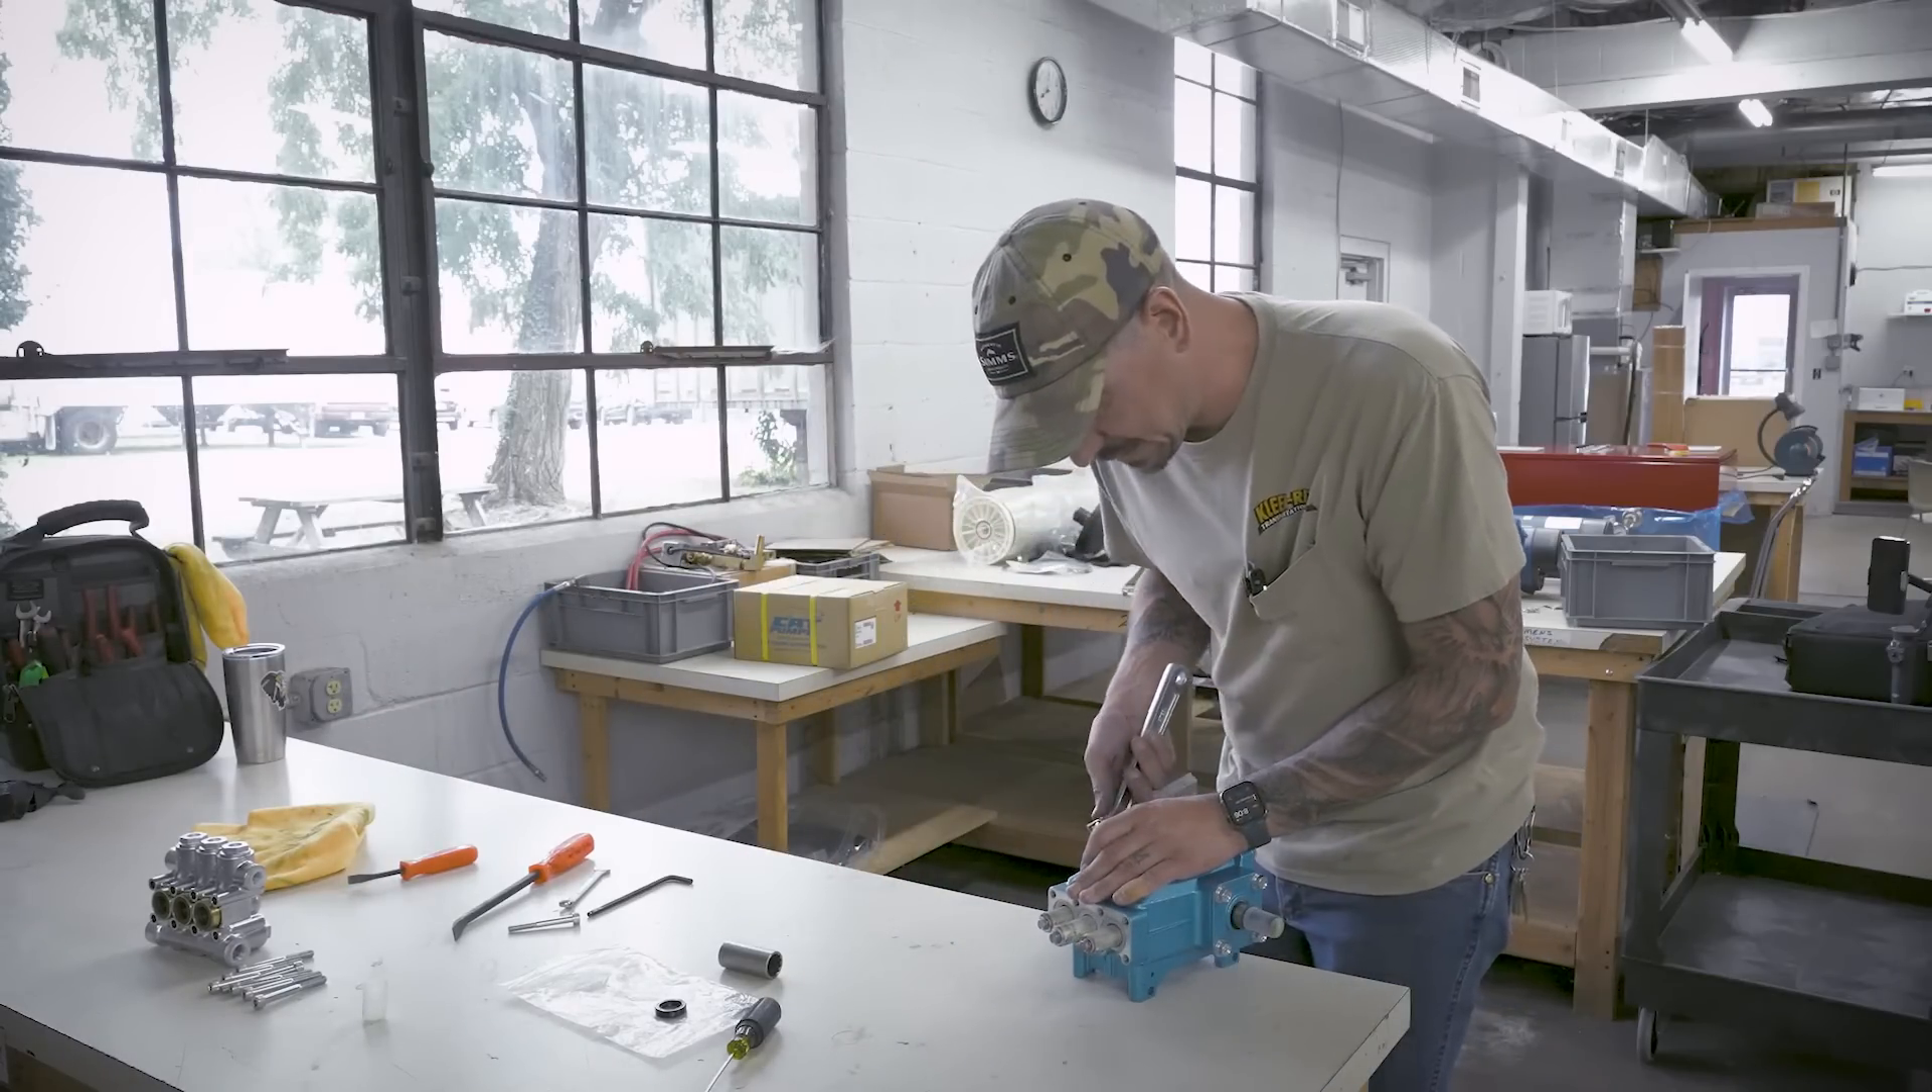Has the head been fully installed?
No.